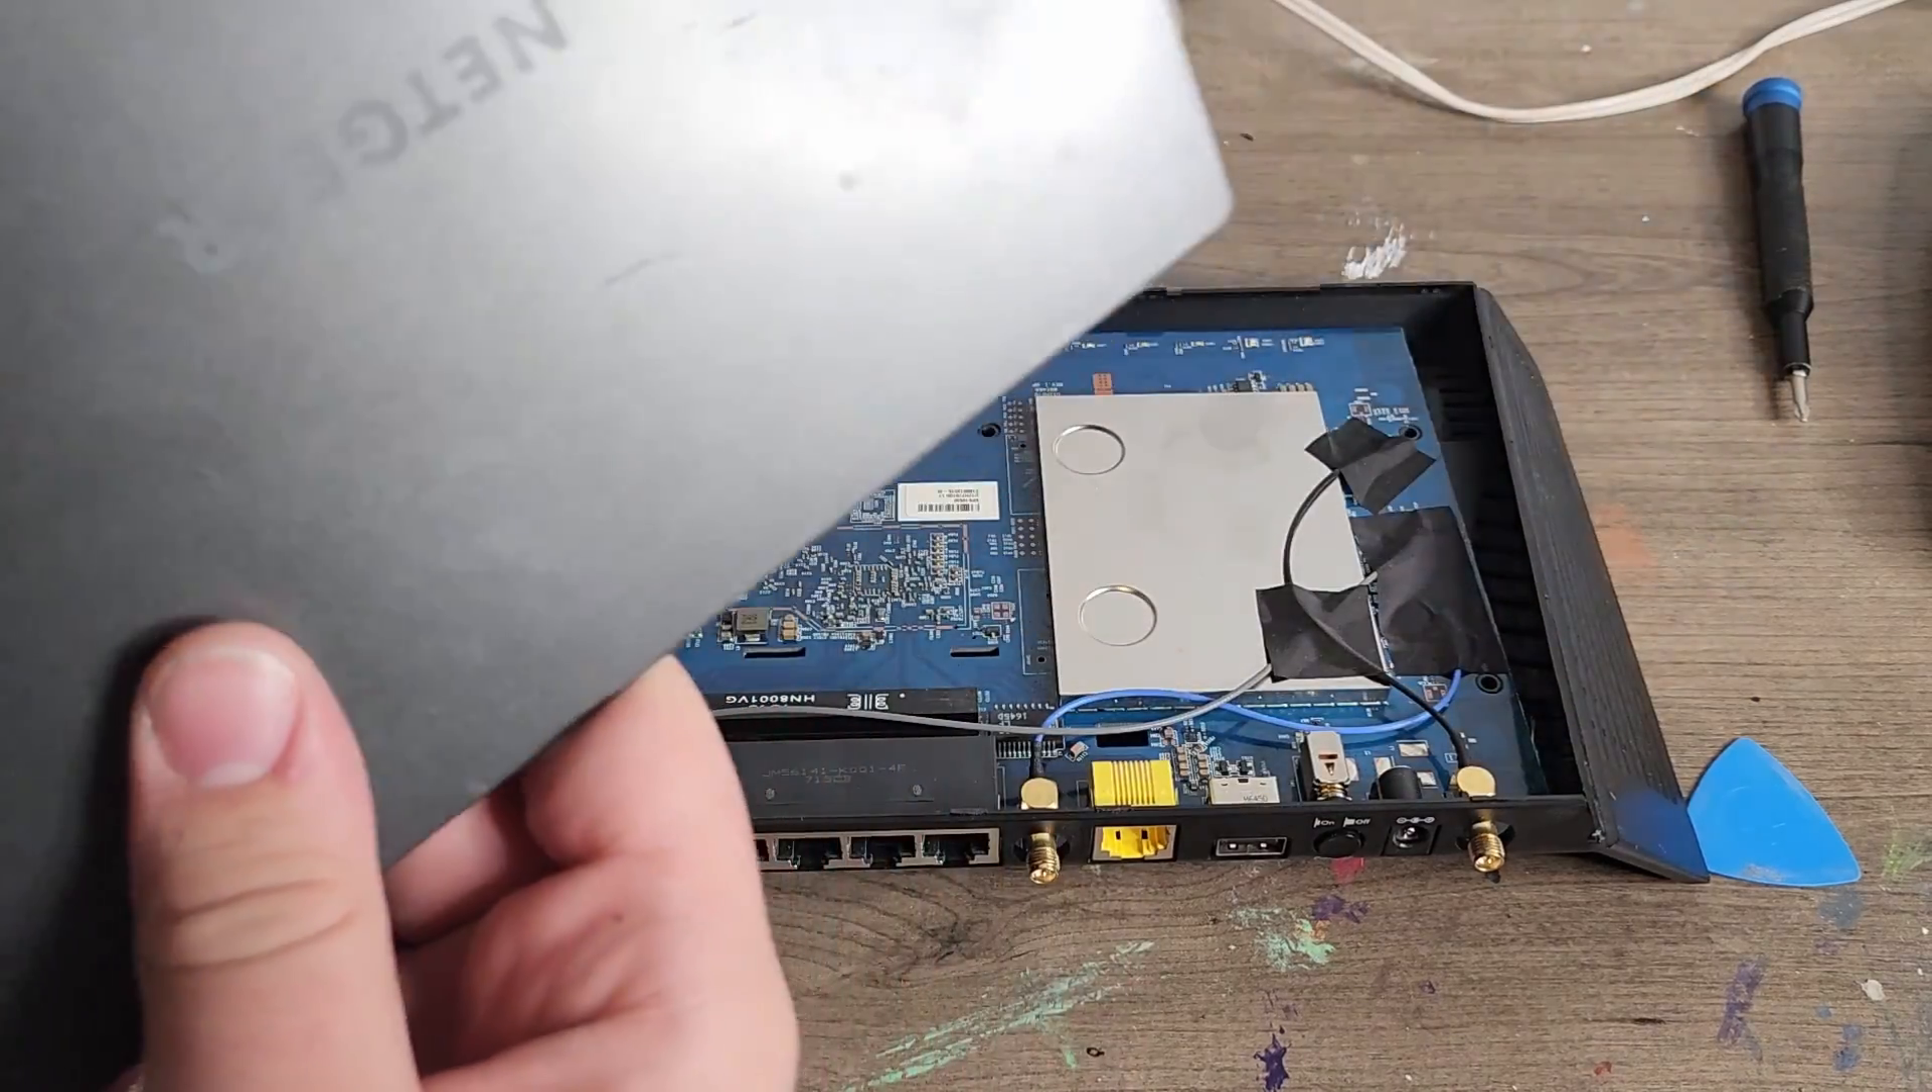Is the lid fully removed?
Yes.